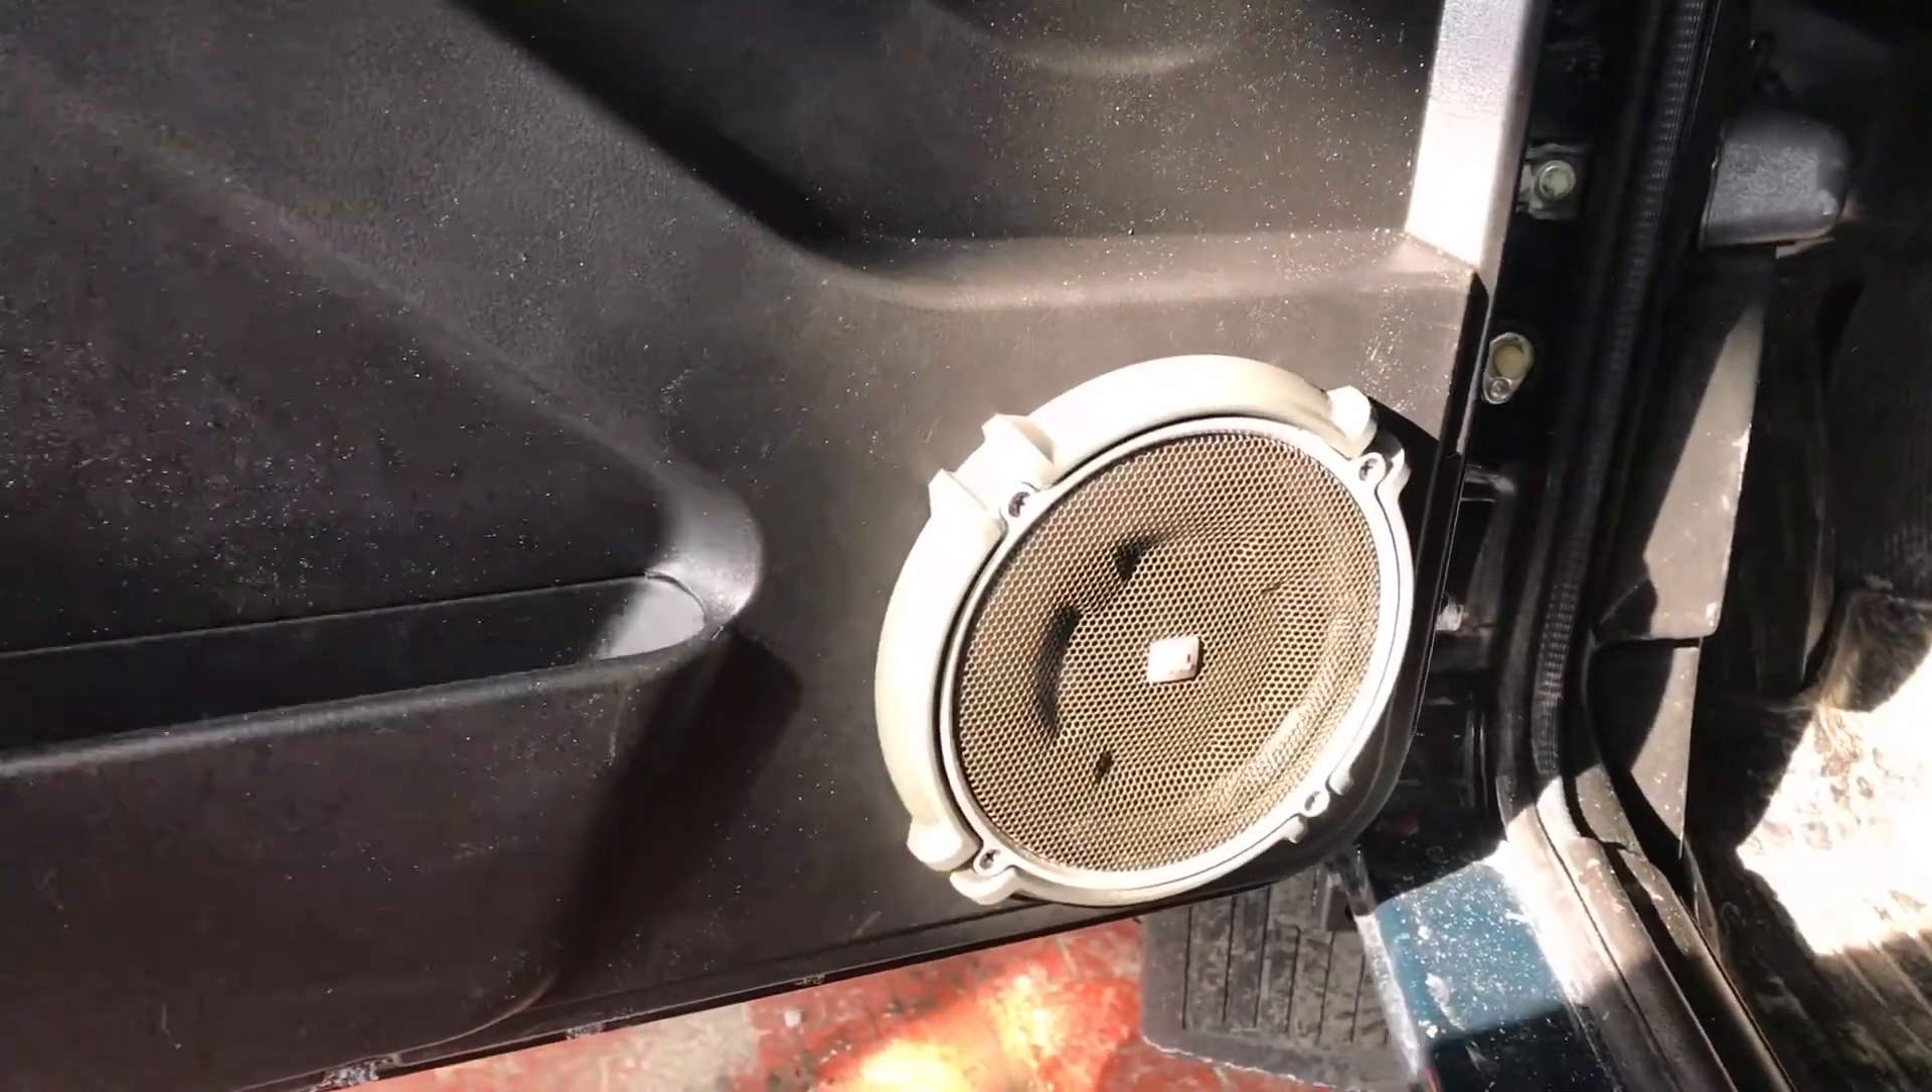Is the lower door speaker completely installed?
Yes.